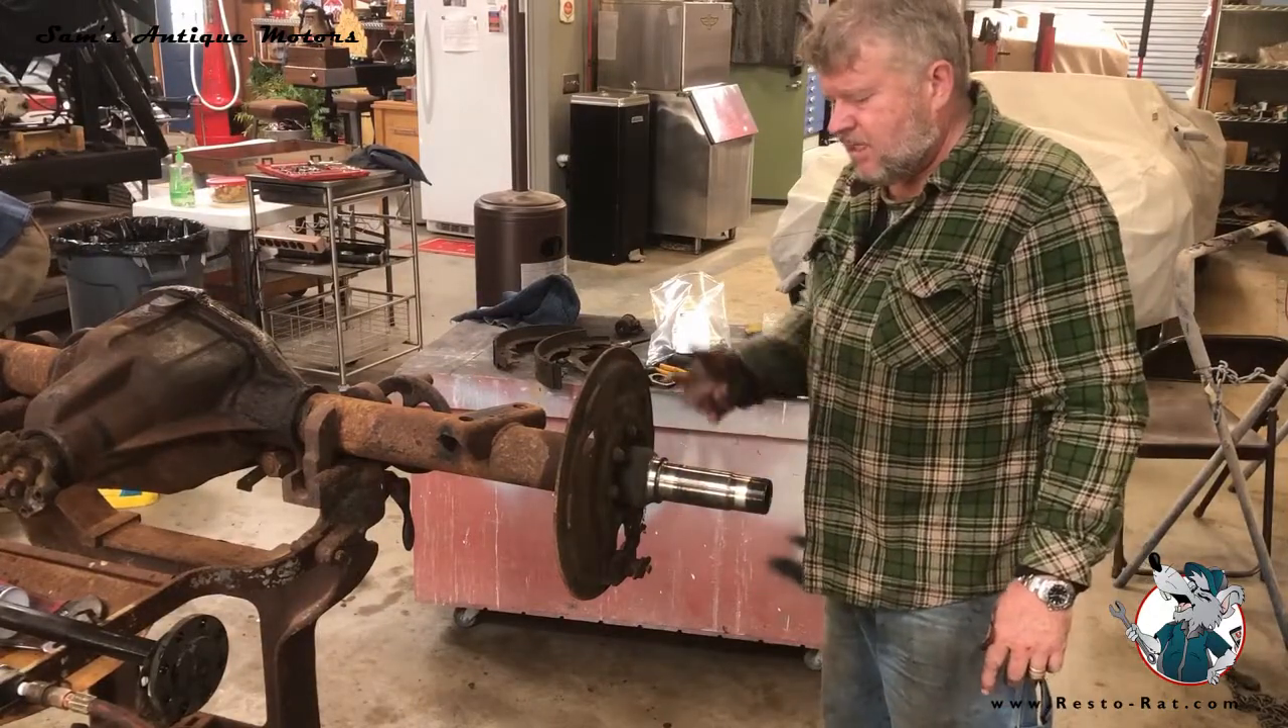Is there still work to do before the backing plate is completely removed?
Yes.